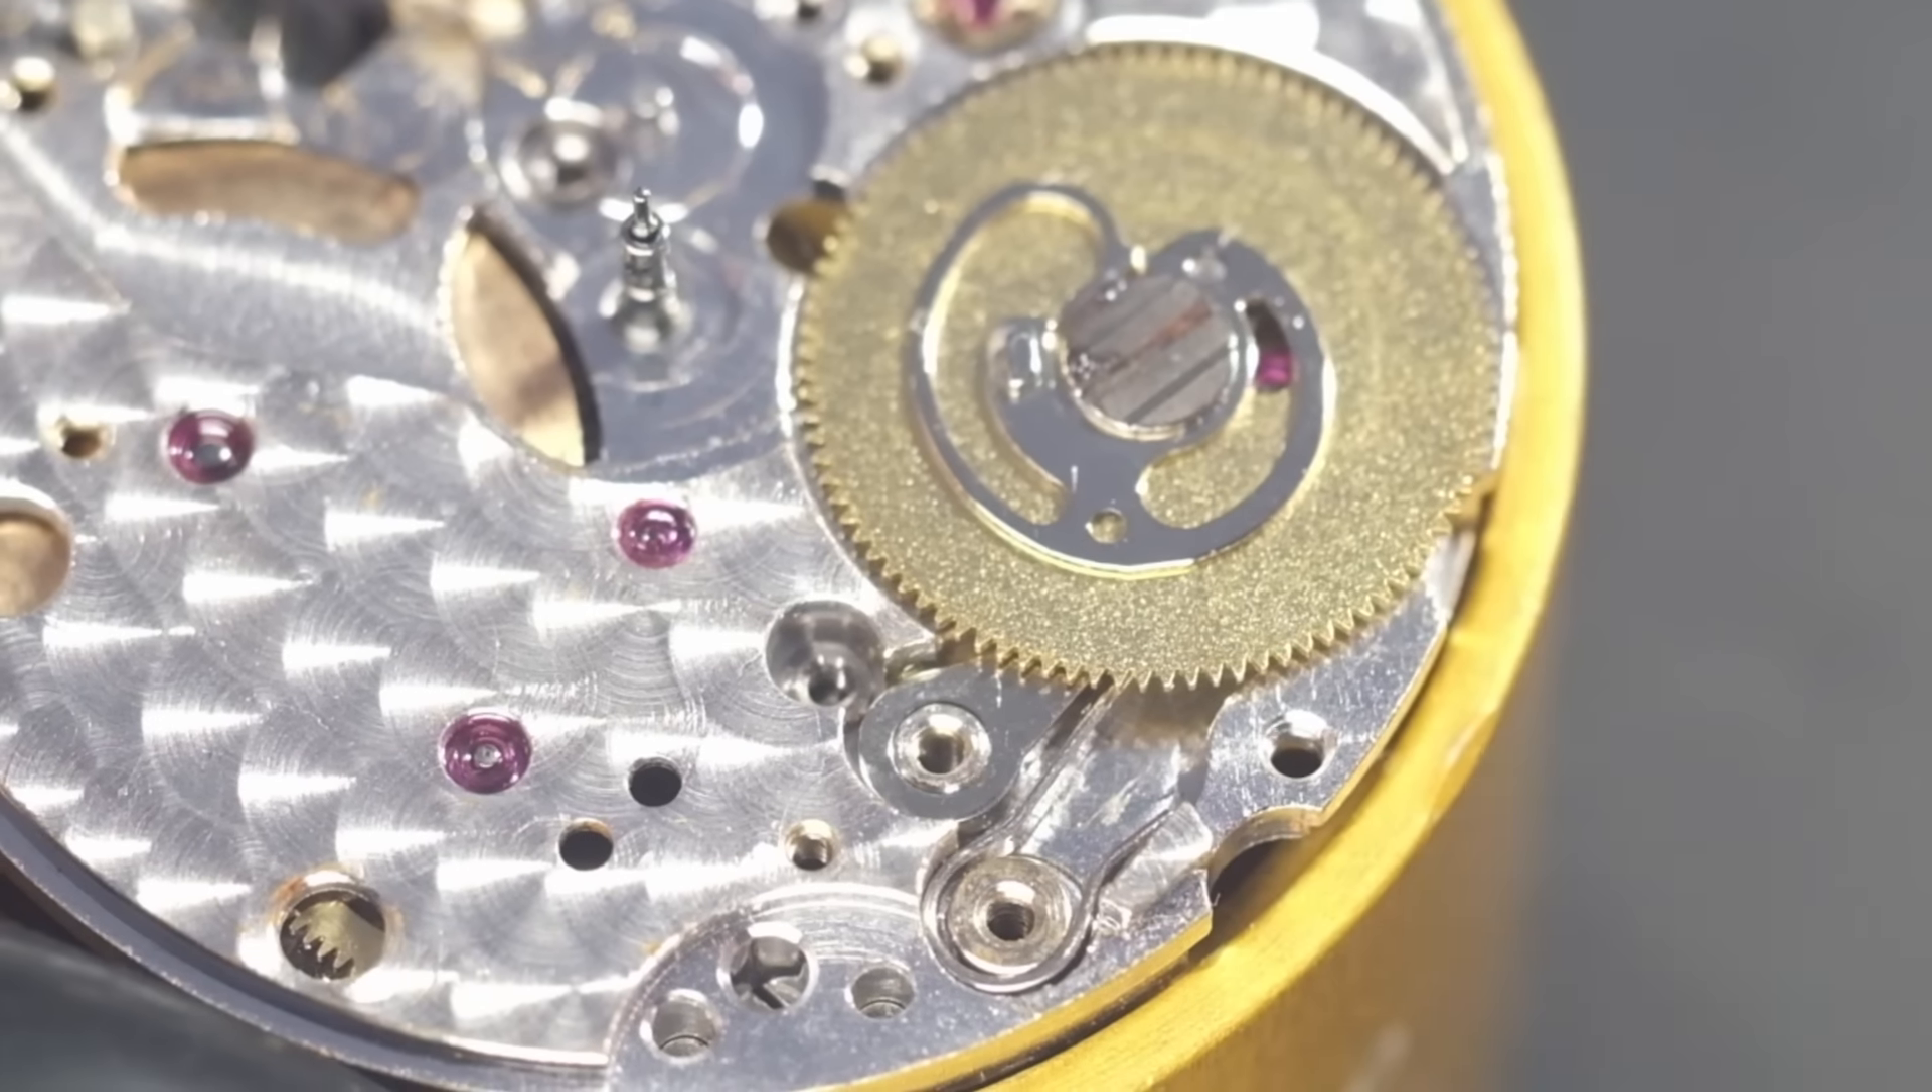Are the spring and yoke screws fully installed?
No.